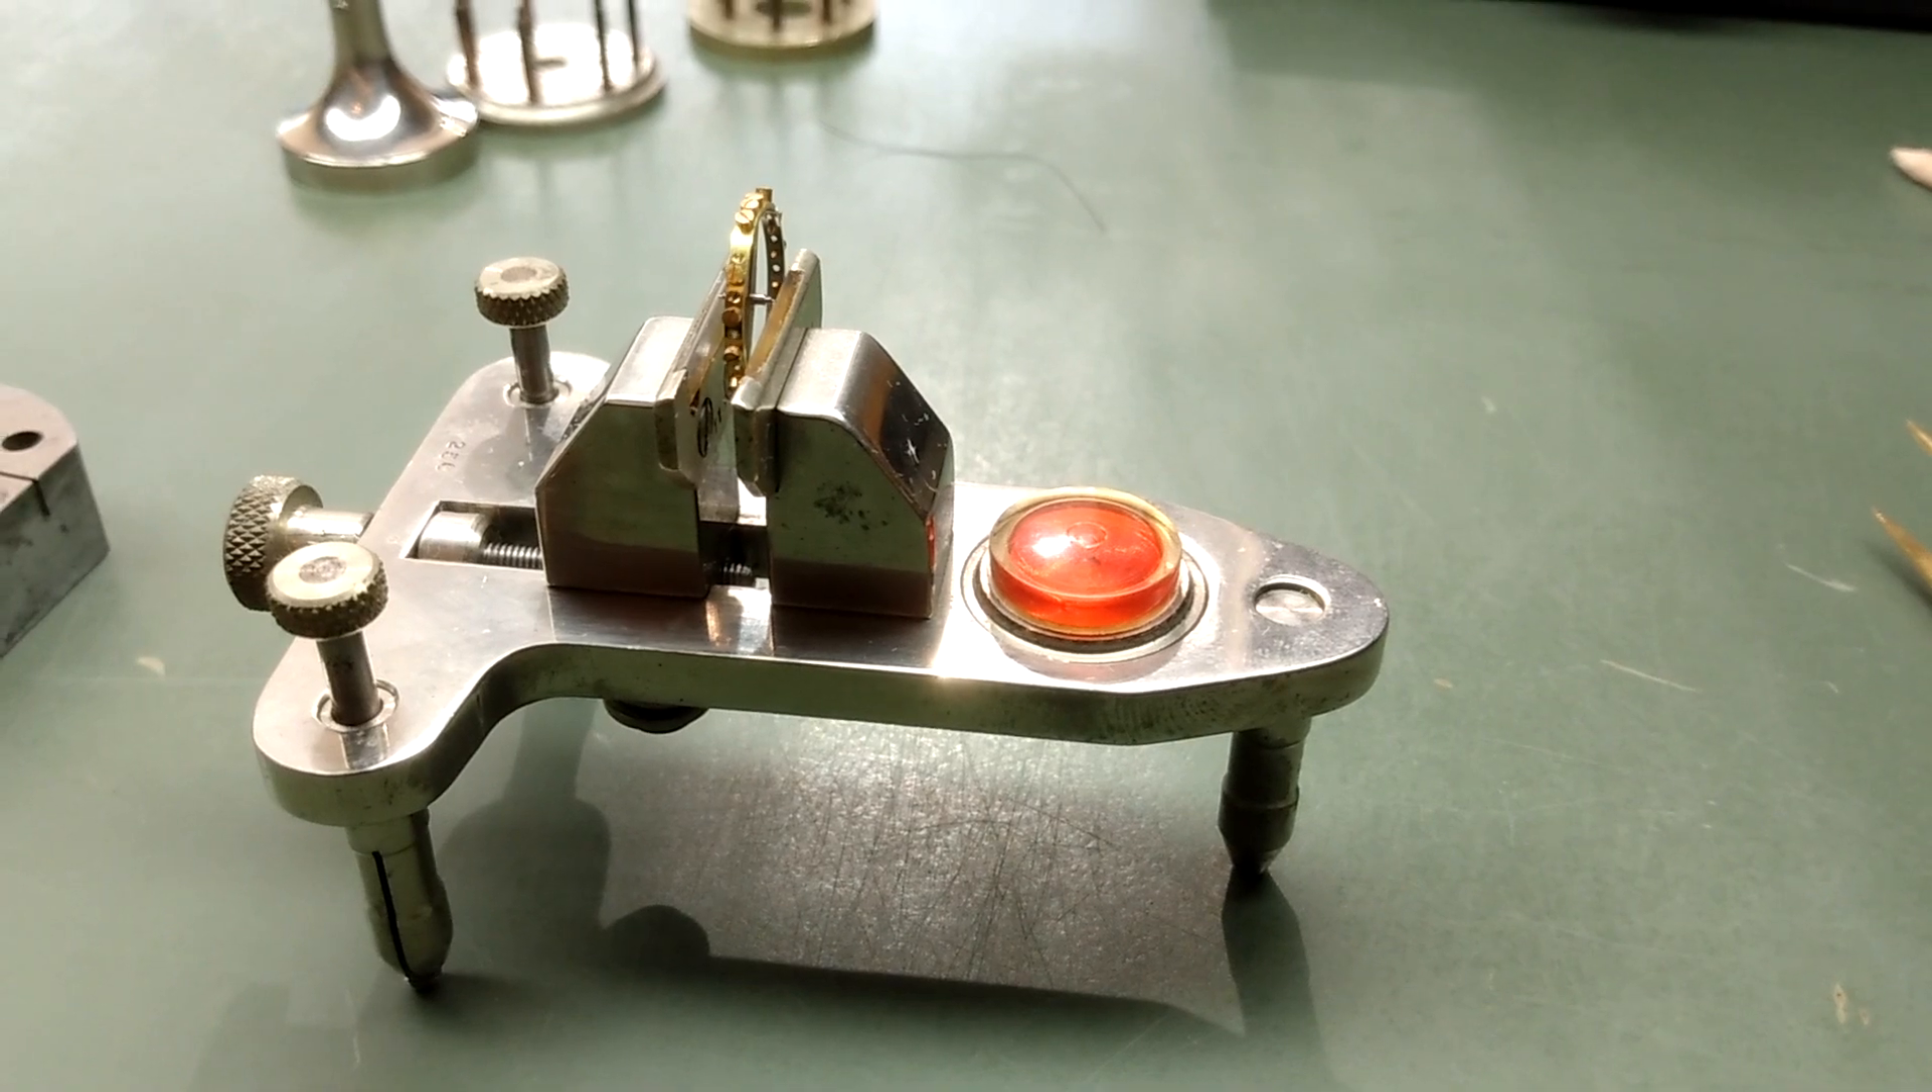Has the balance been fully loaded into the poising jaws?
Yes.